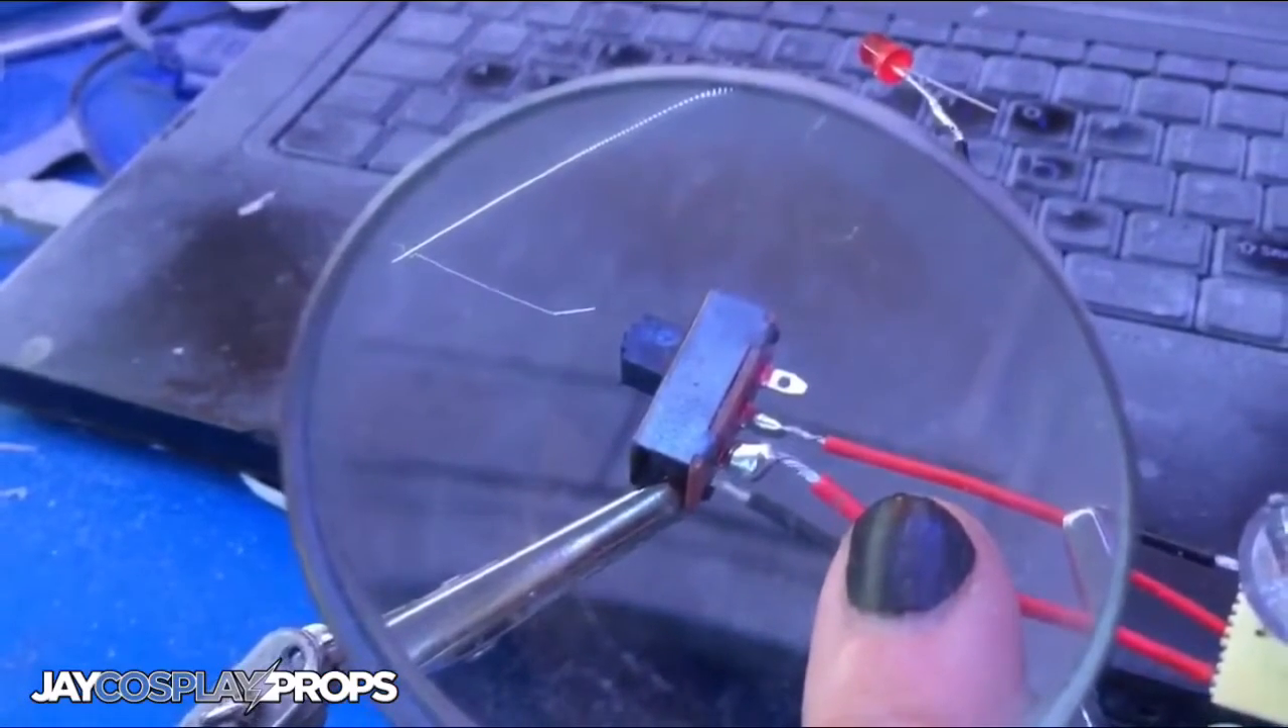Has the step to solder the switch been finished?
Yes.